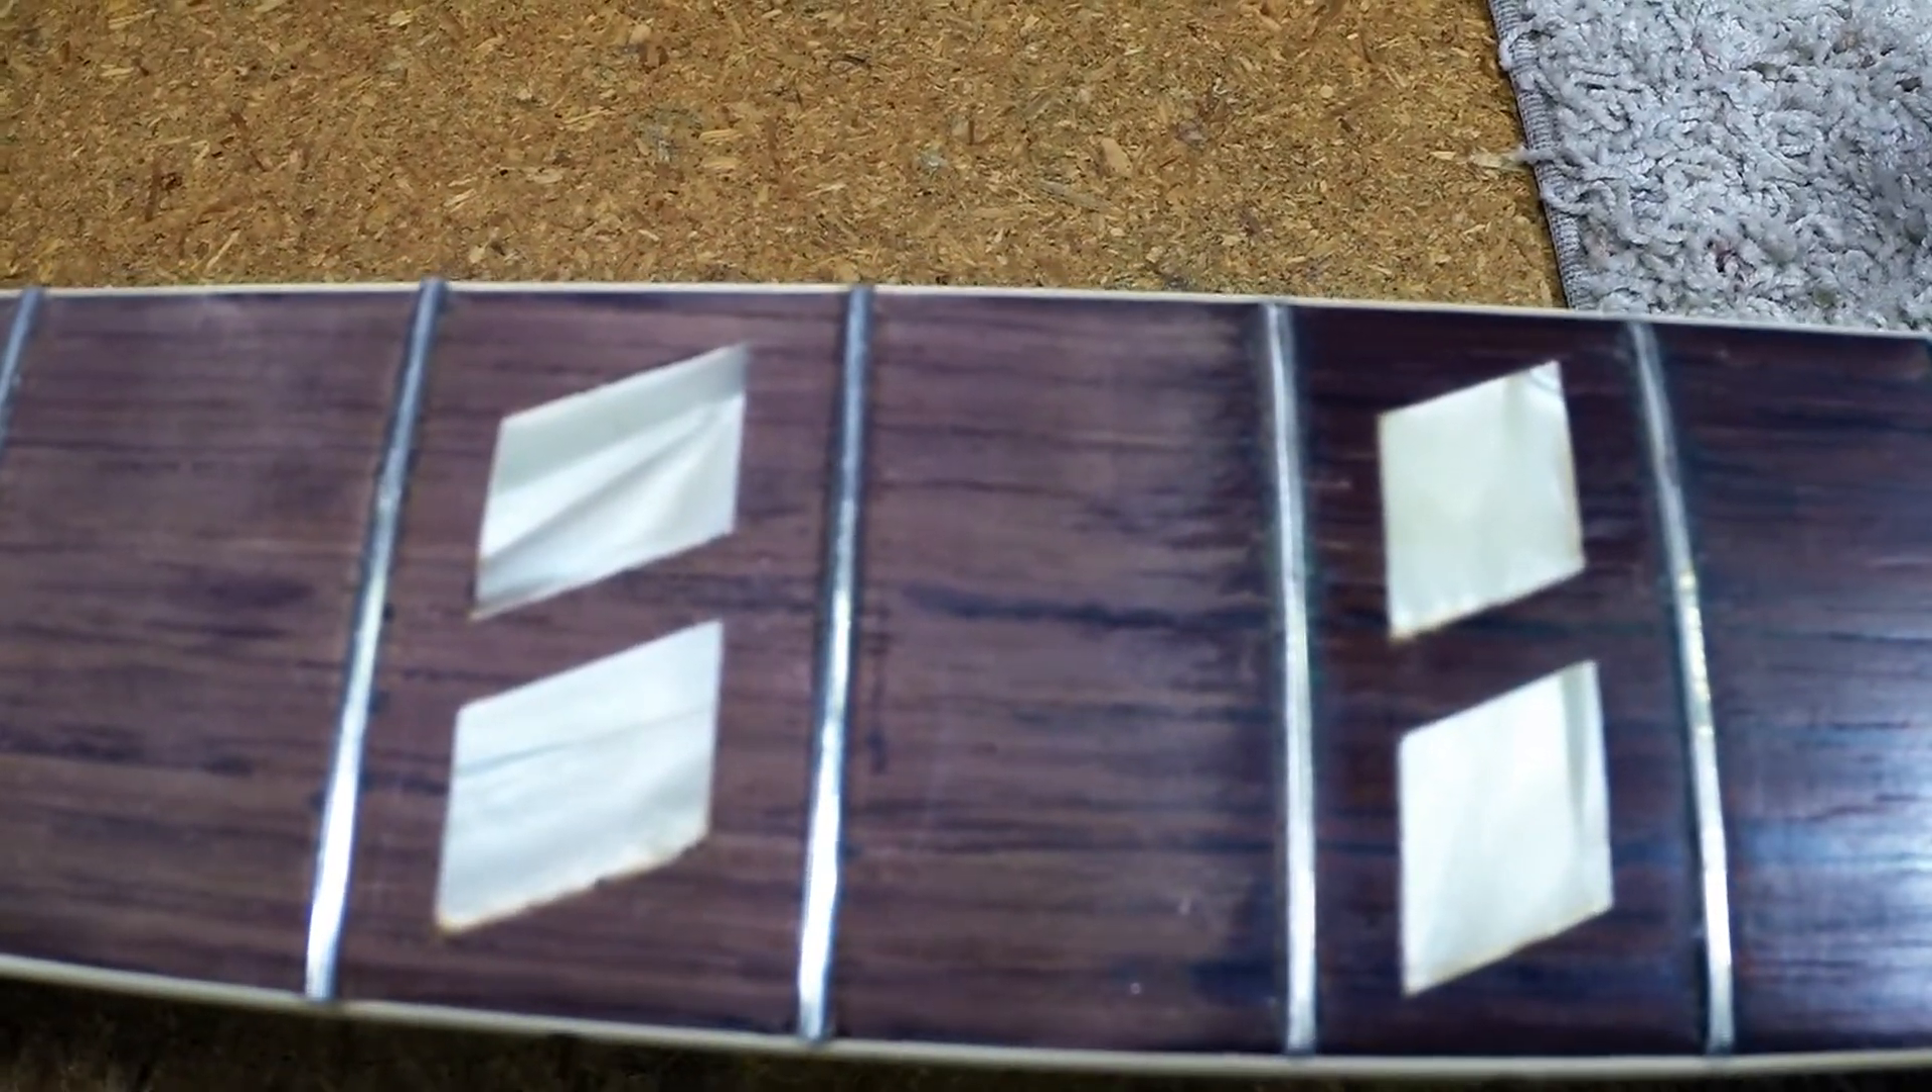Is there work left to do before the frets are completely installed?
No.